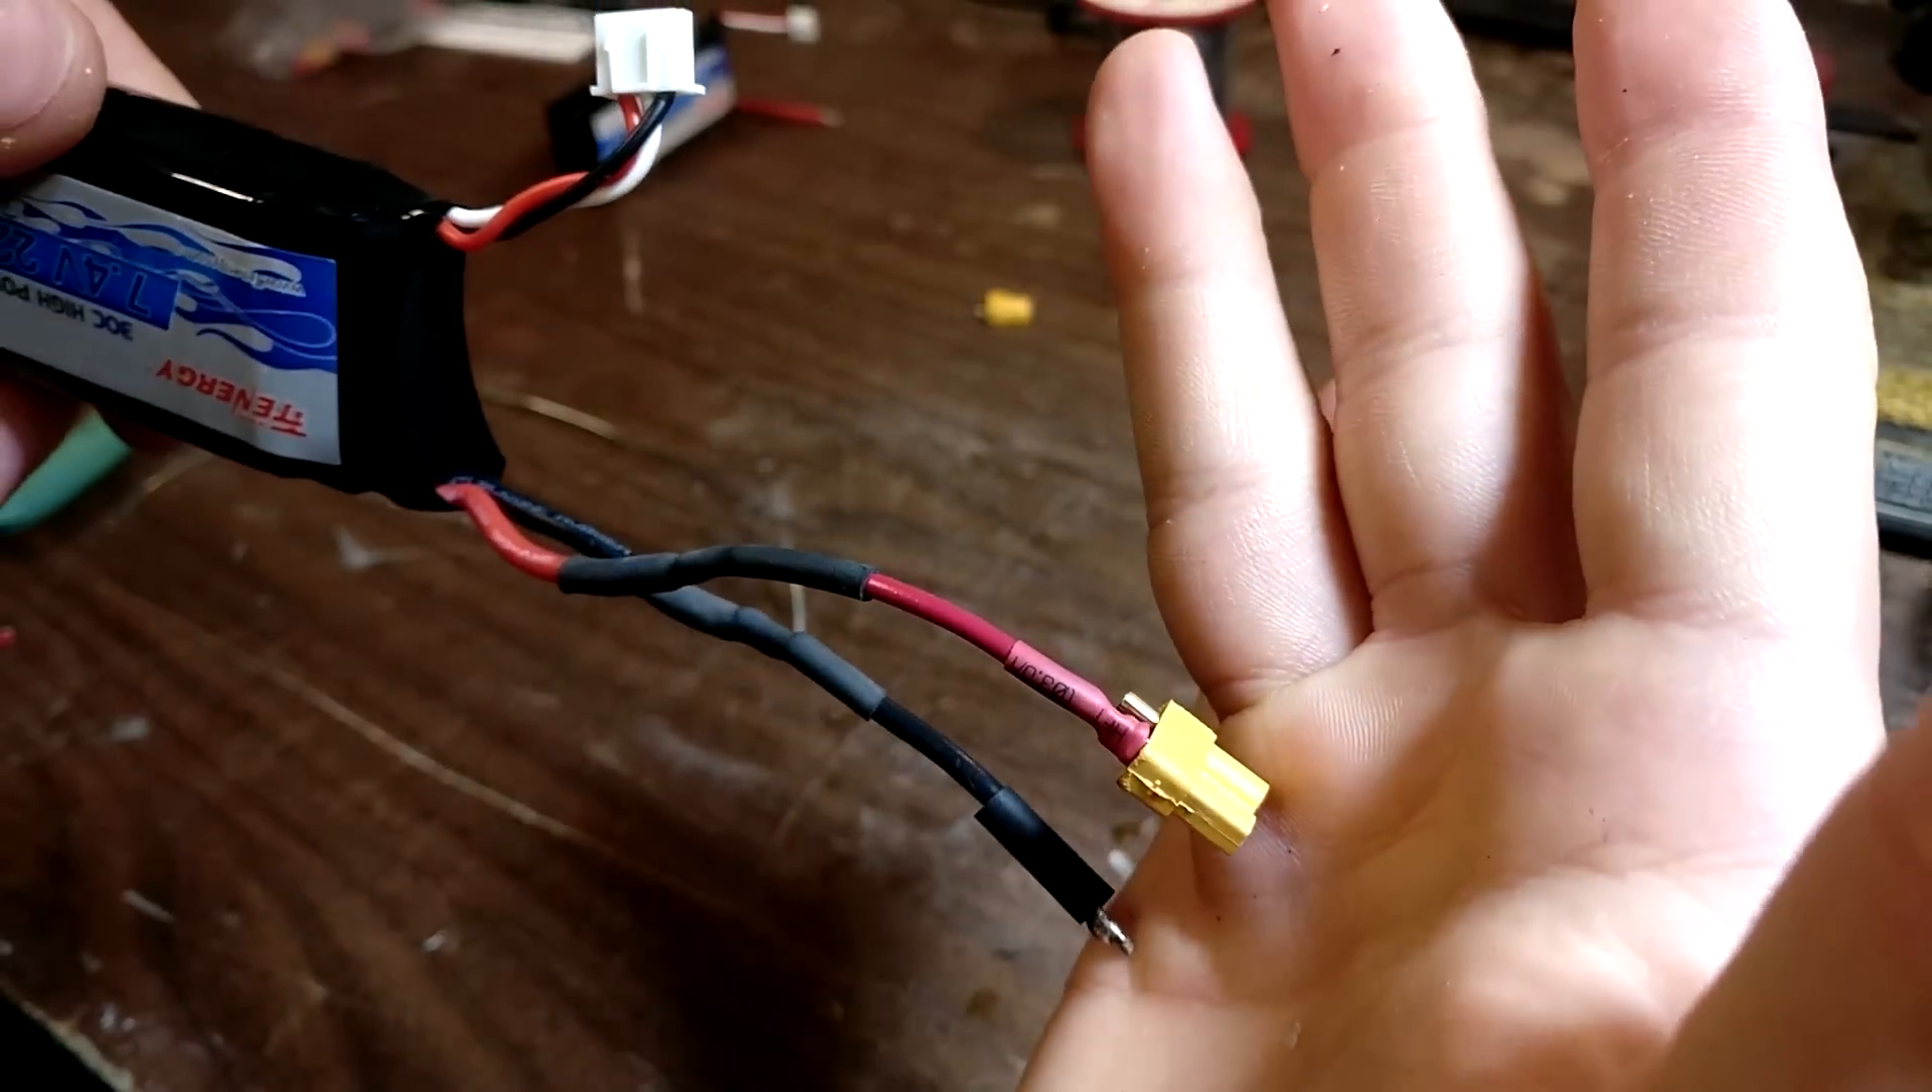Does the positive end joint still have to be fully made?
No.